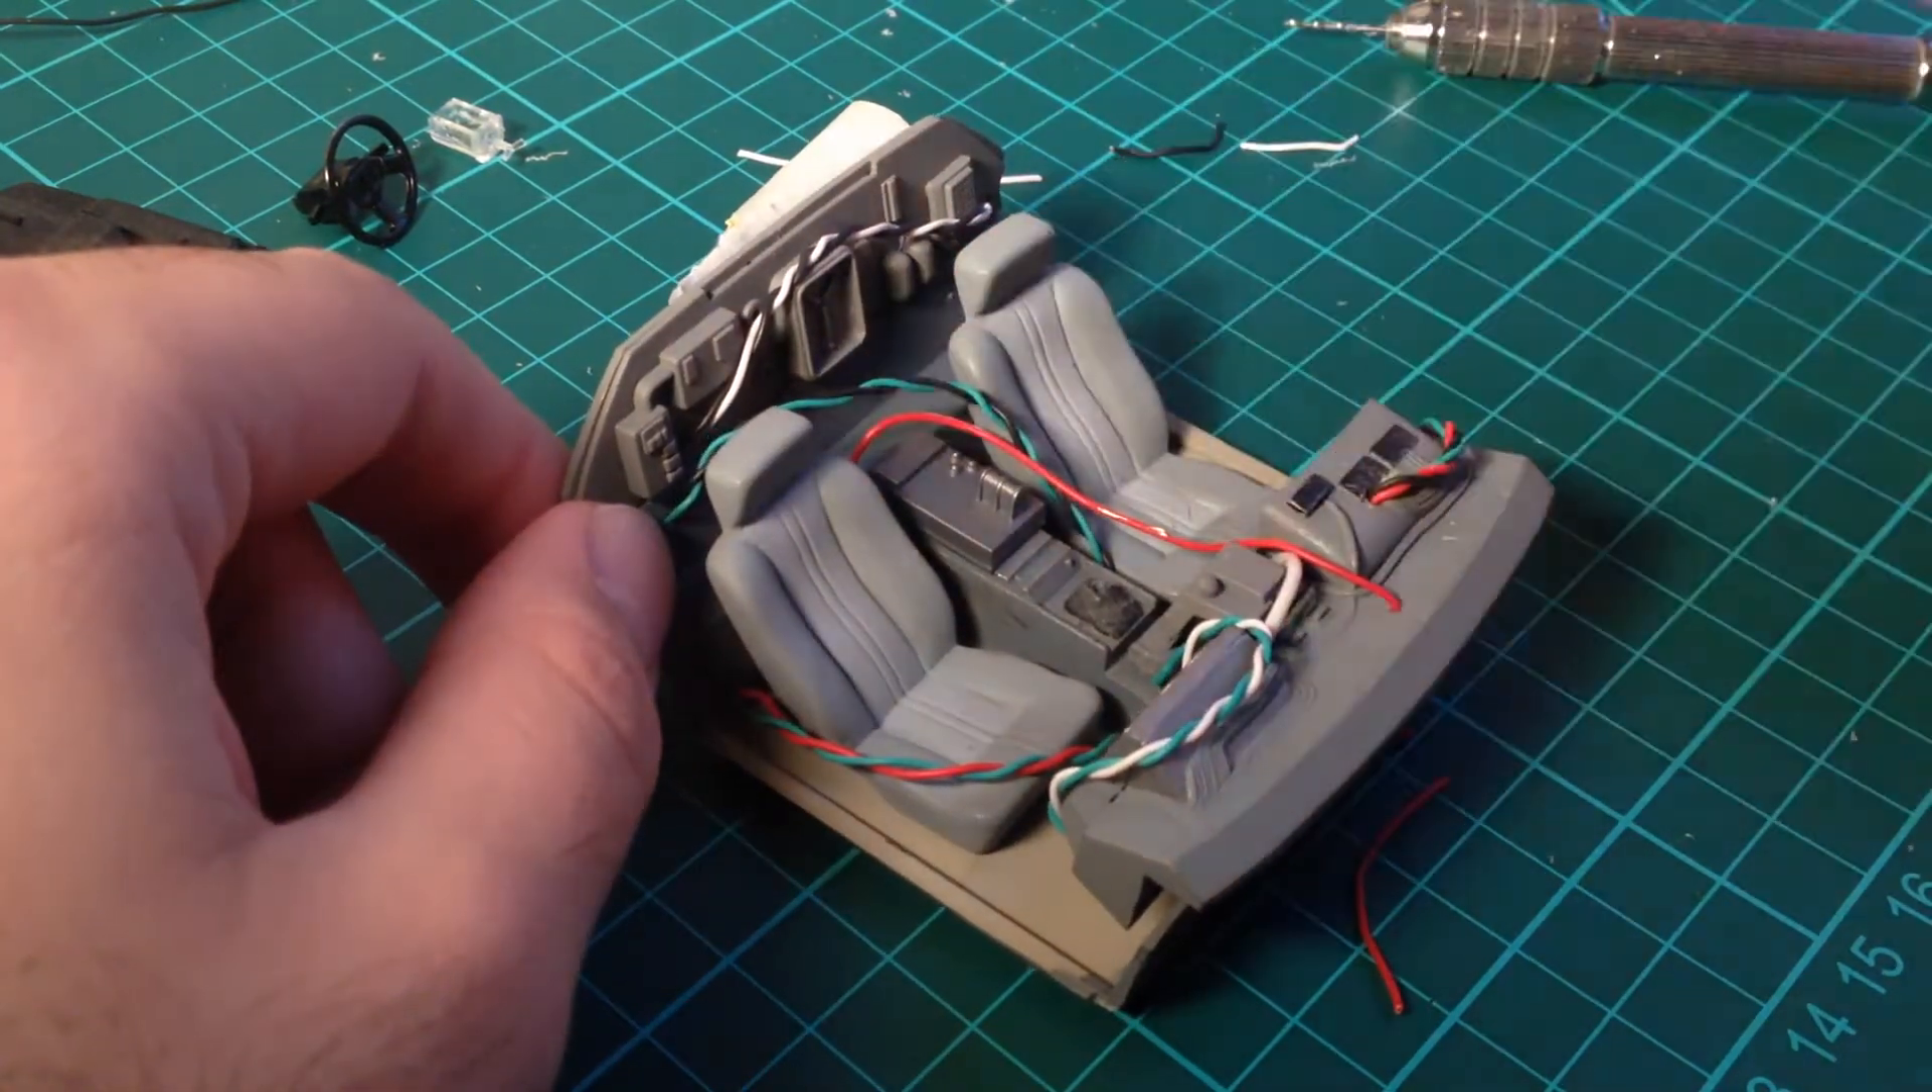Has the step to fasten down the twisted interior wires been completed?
No.